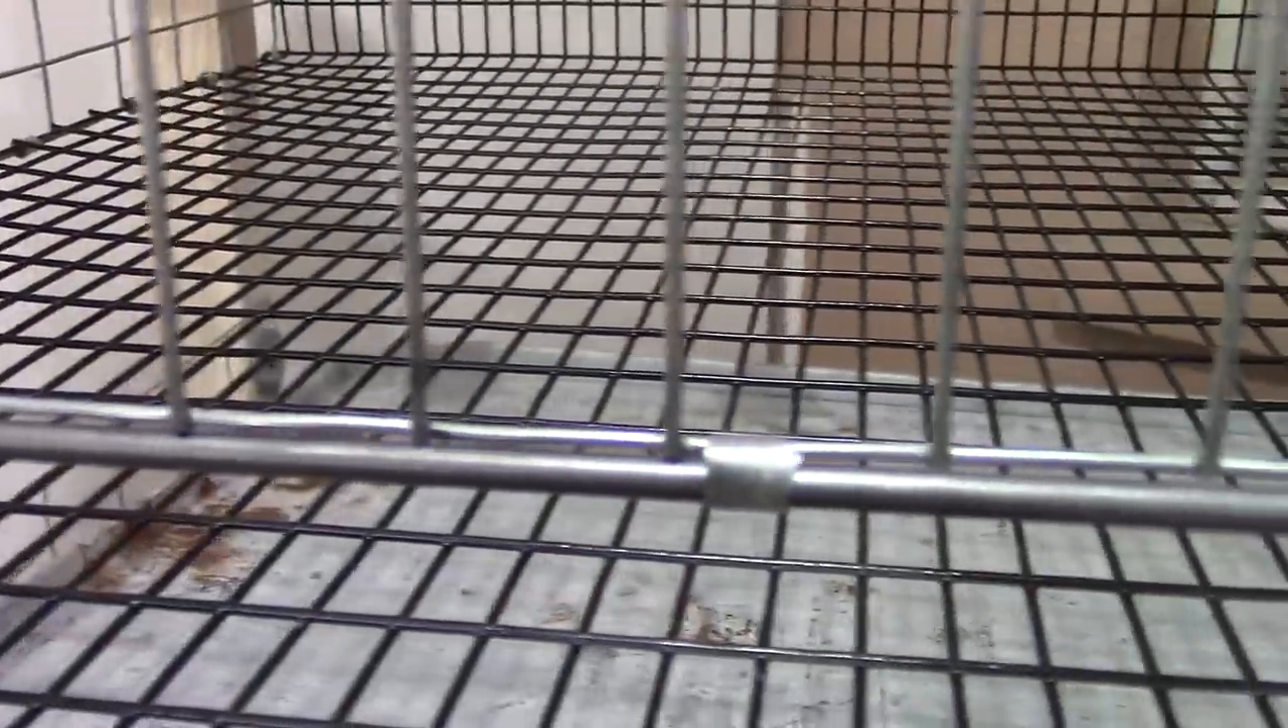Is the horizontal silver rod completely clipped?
Yes.